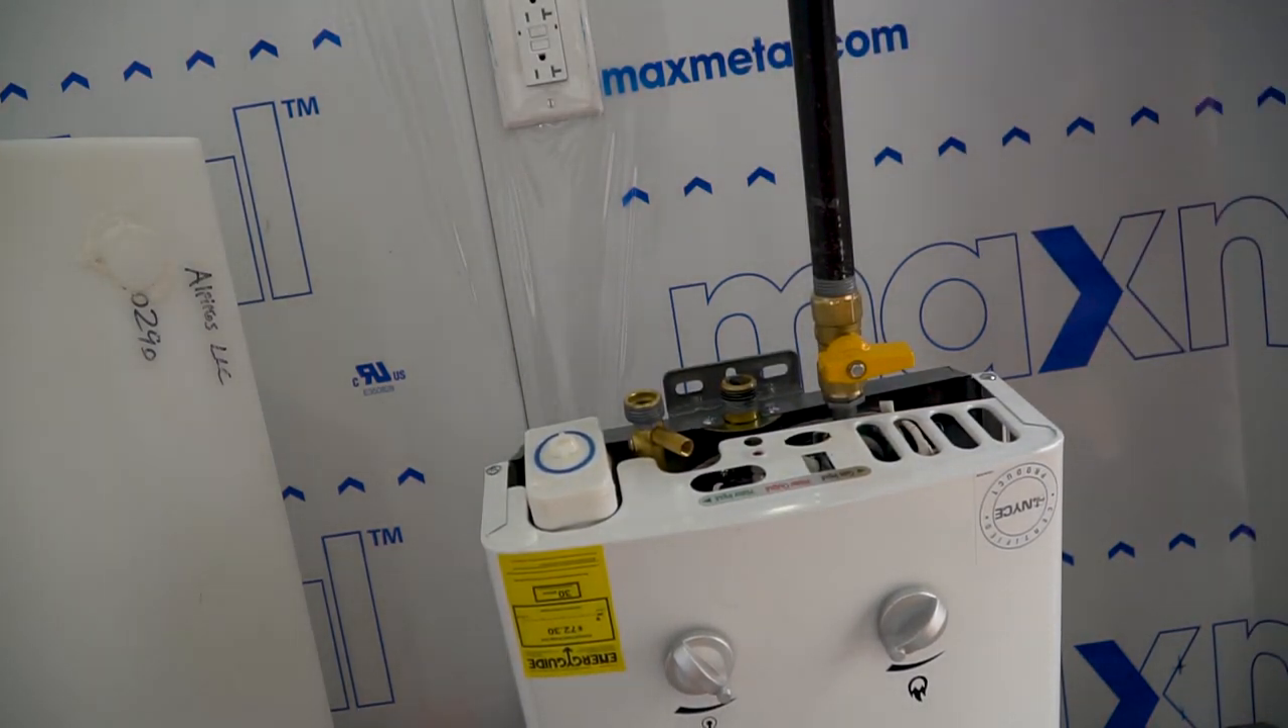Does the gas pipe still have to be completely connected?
No.